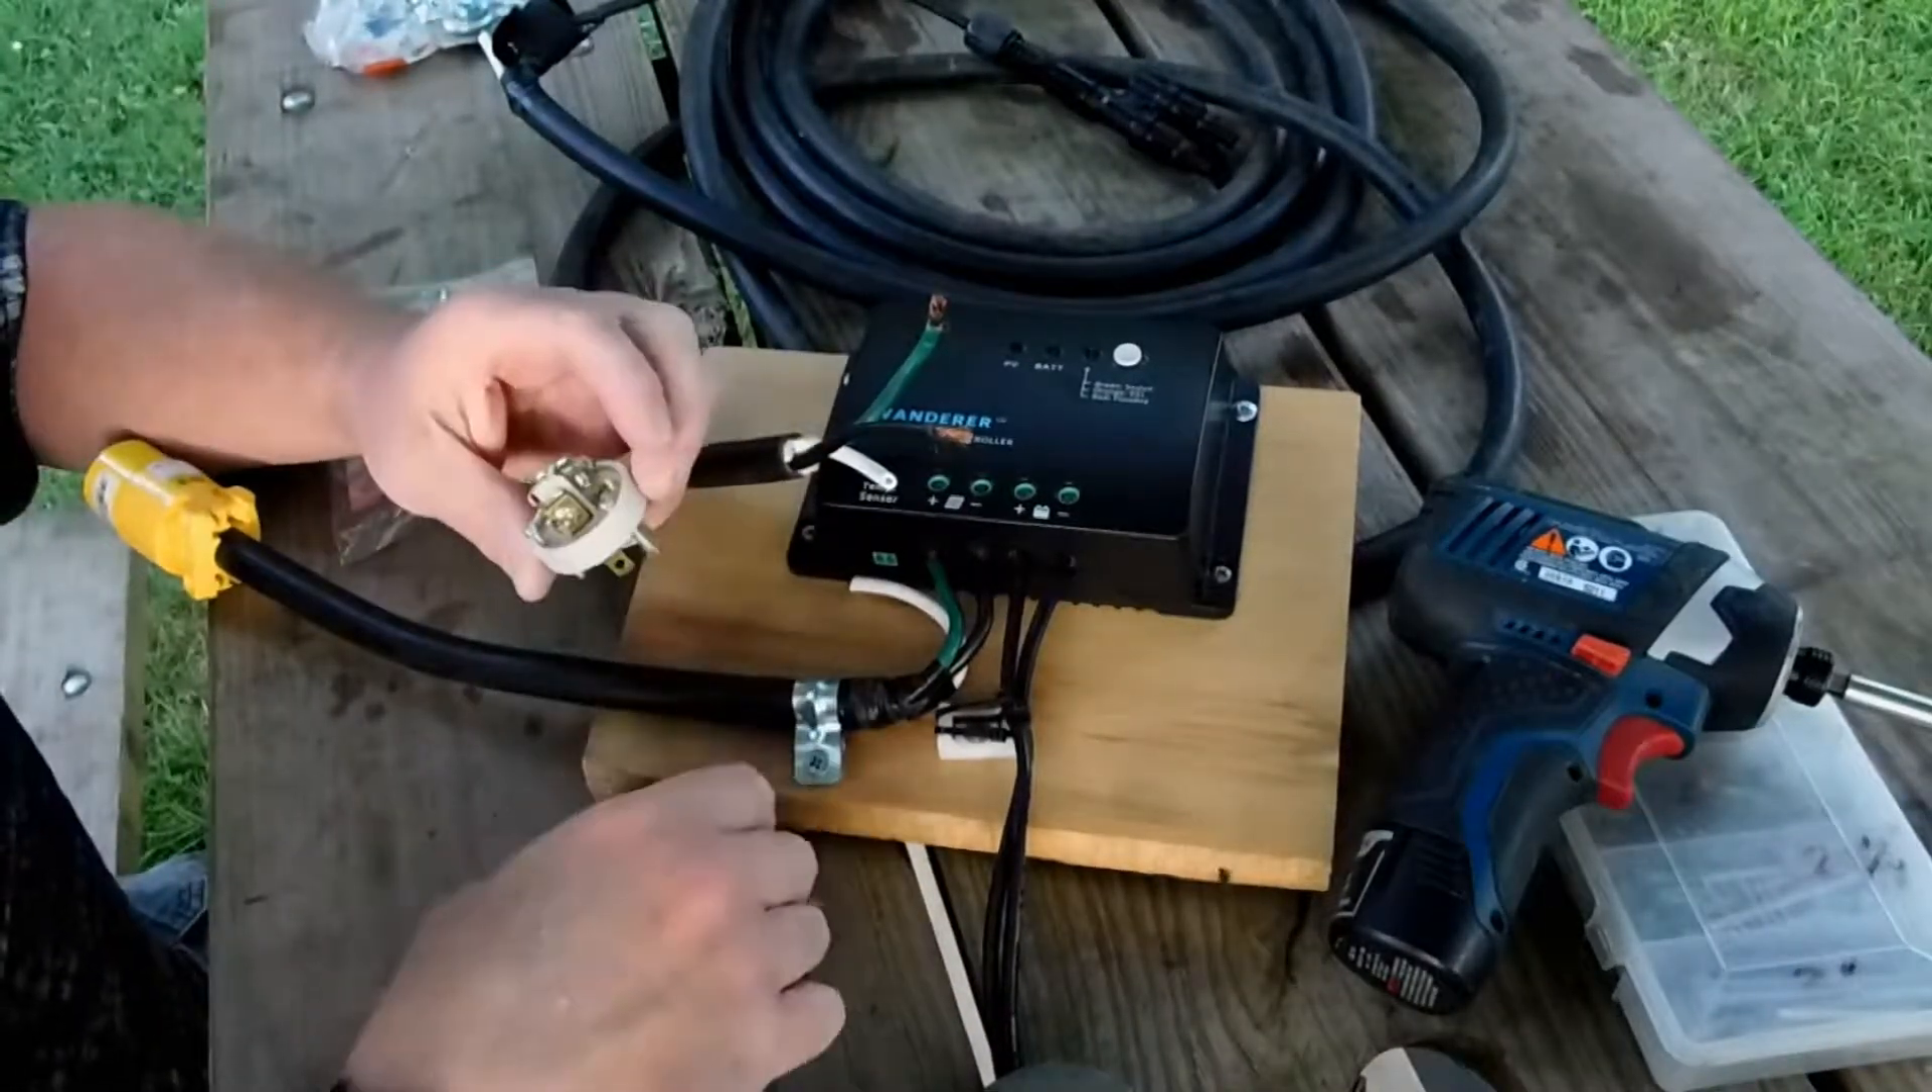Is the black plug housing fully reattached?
No.